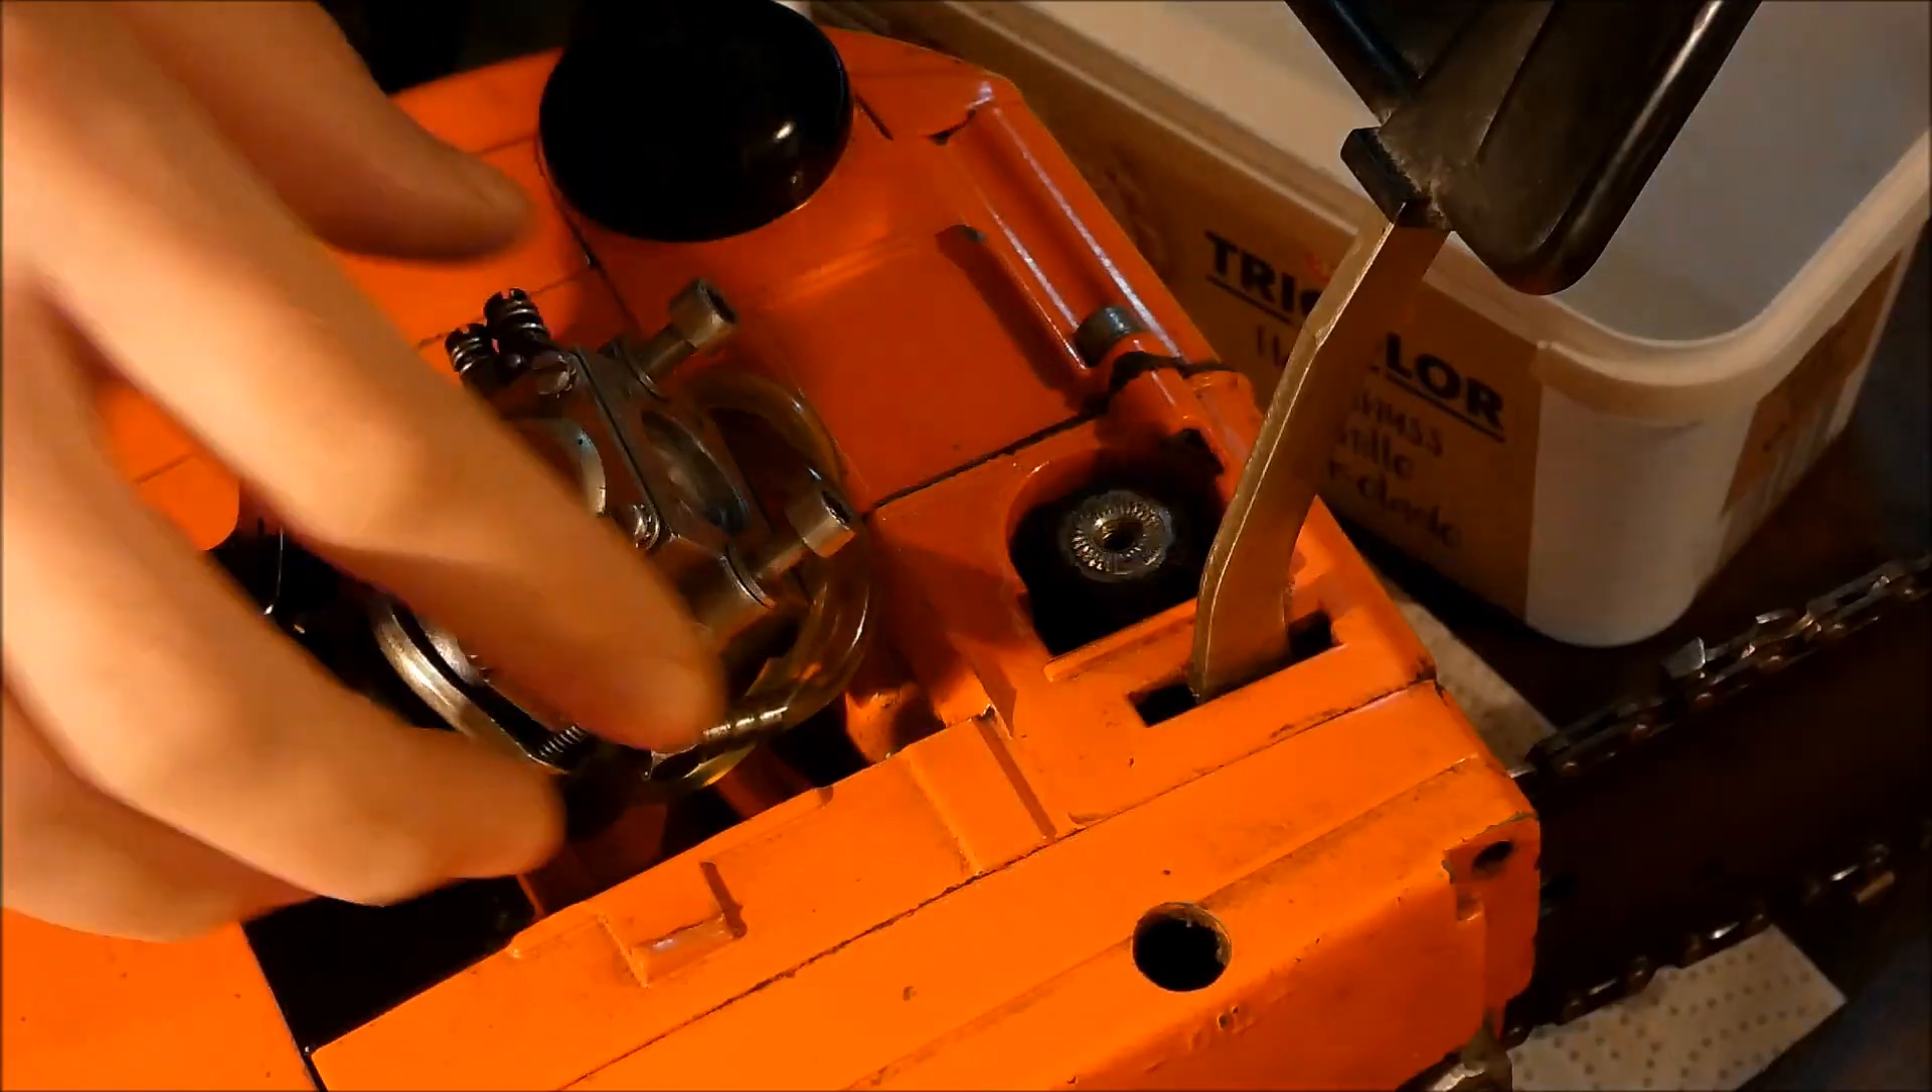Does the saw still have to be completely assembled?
Yes.